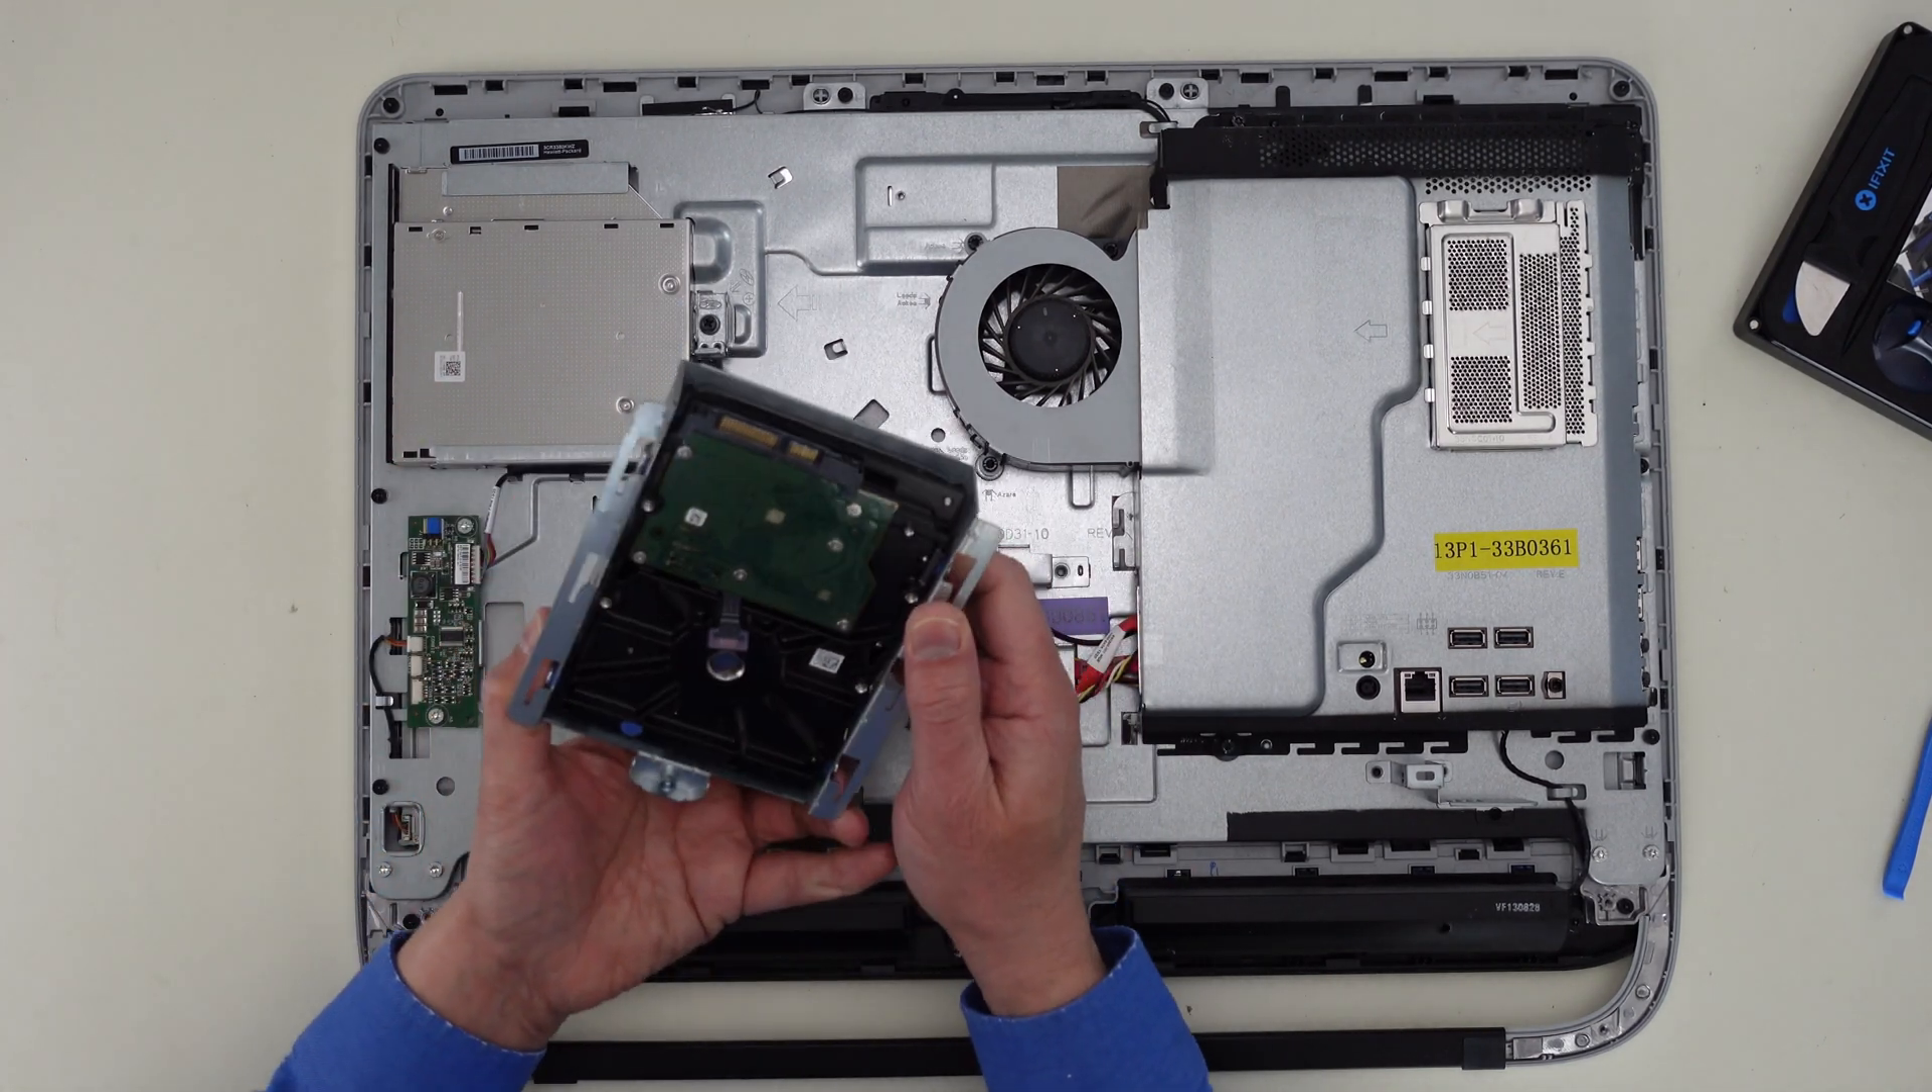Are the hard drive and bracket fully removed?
Yes.